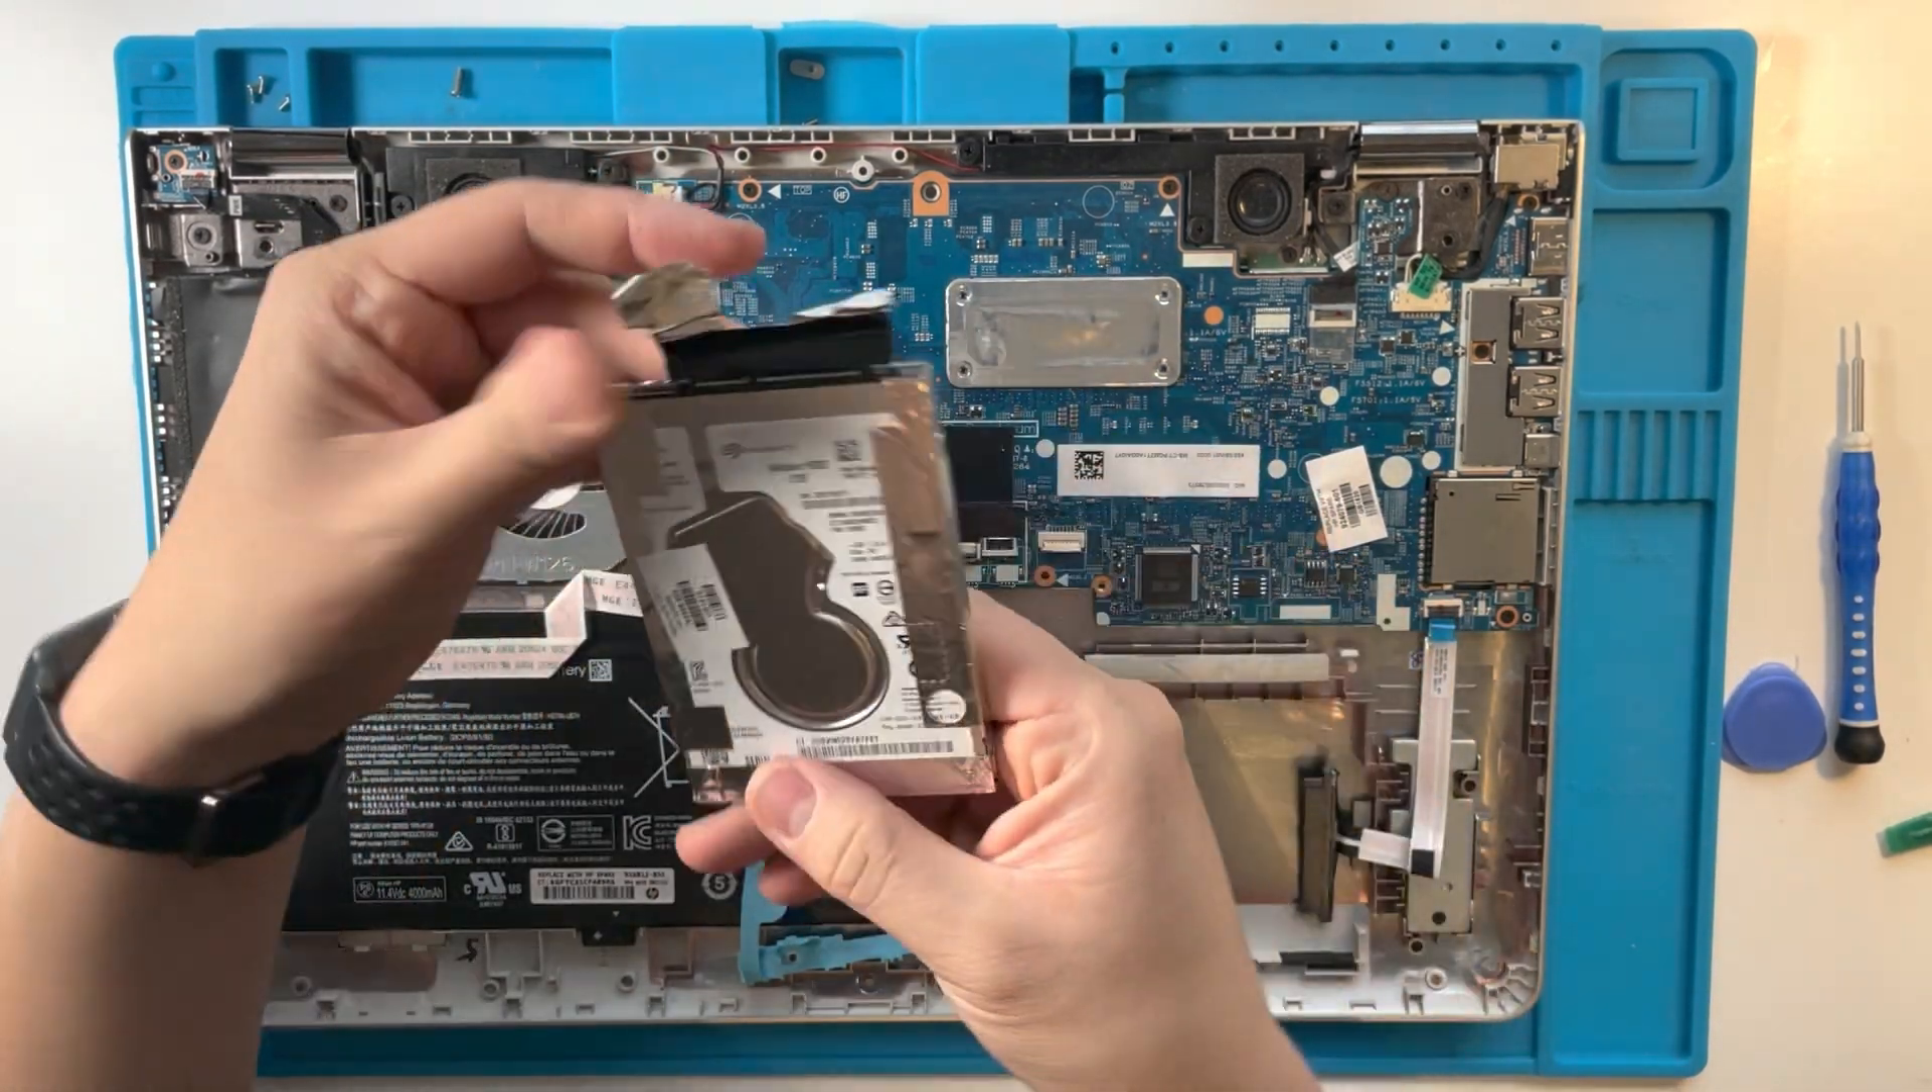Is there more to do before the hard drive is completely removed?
No.